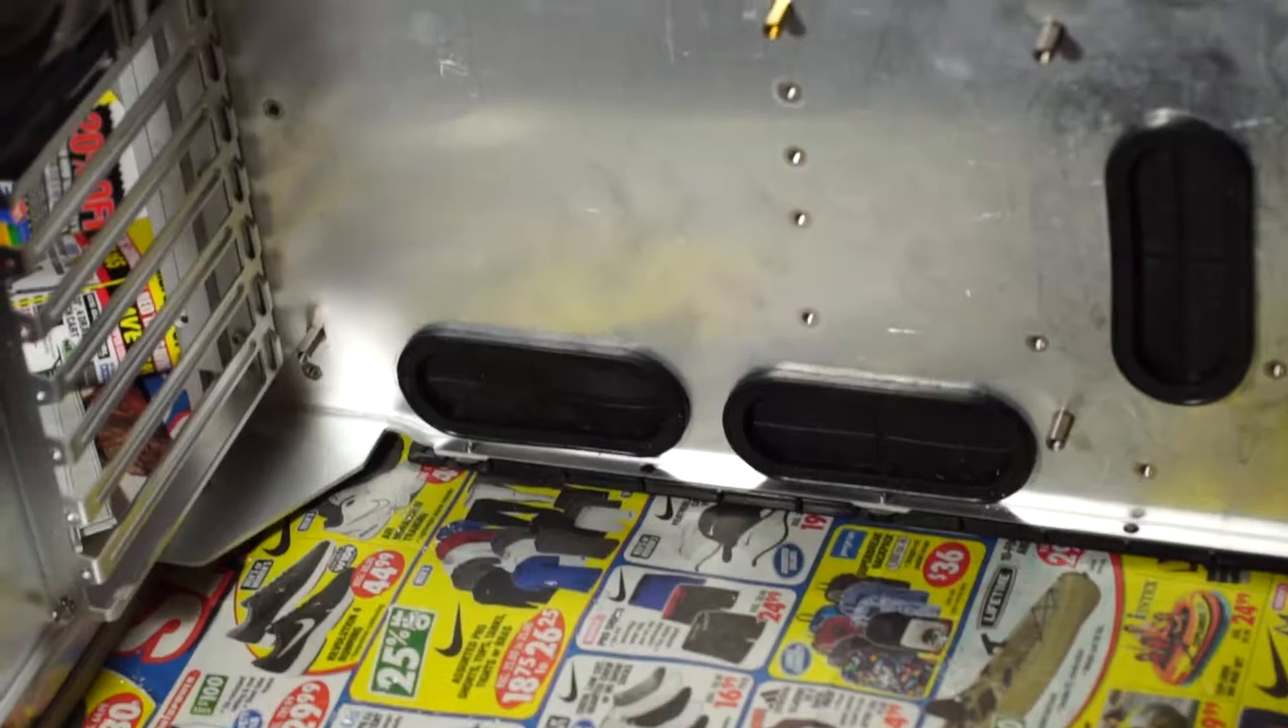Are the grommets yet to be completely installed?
No.